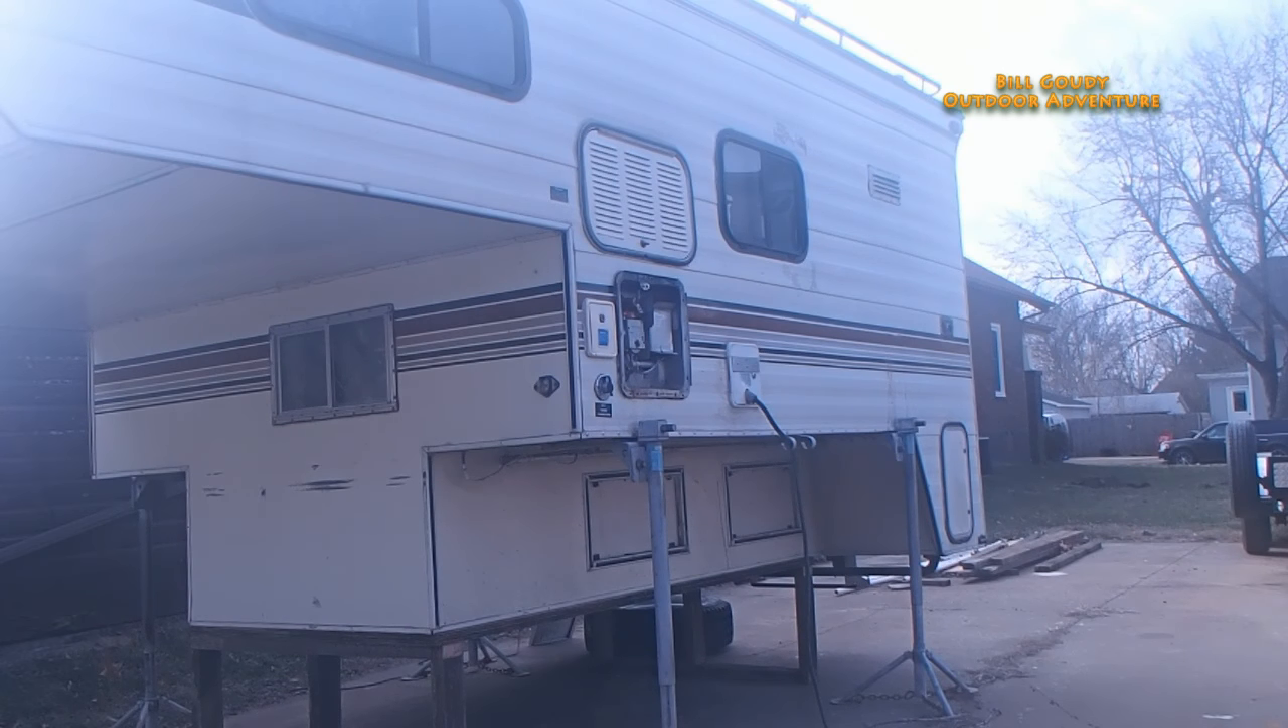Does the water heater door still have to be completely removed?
No.